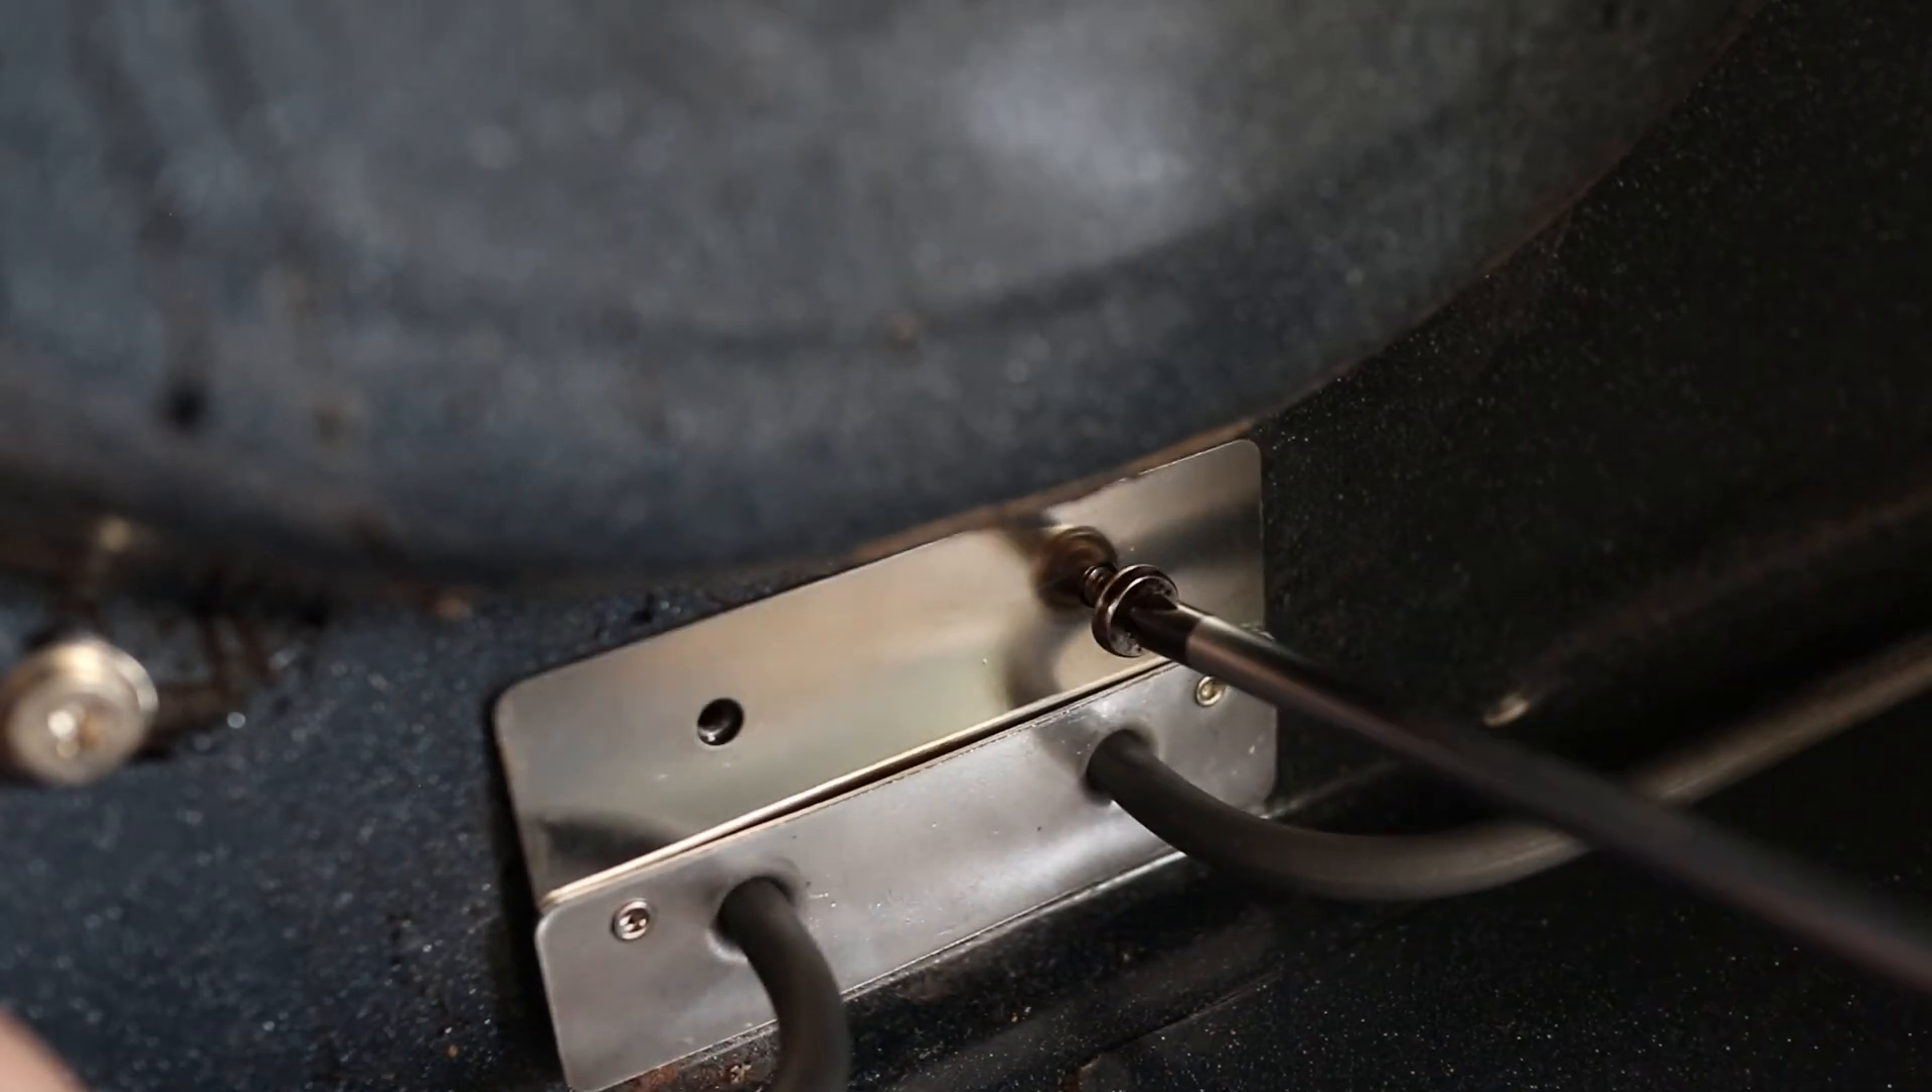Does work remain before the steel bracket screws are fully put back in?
Yes.